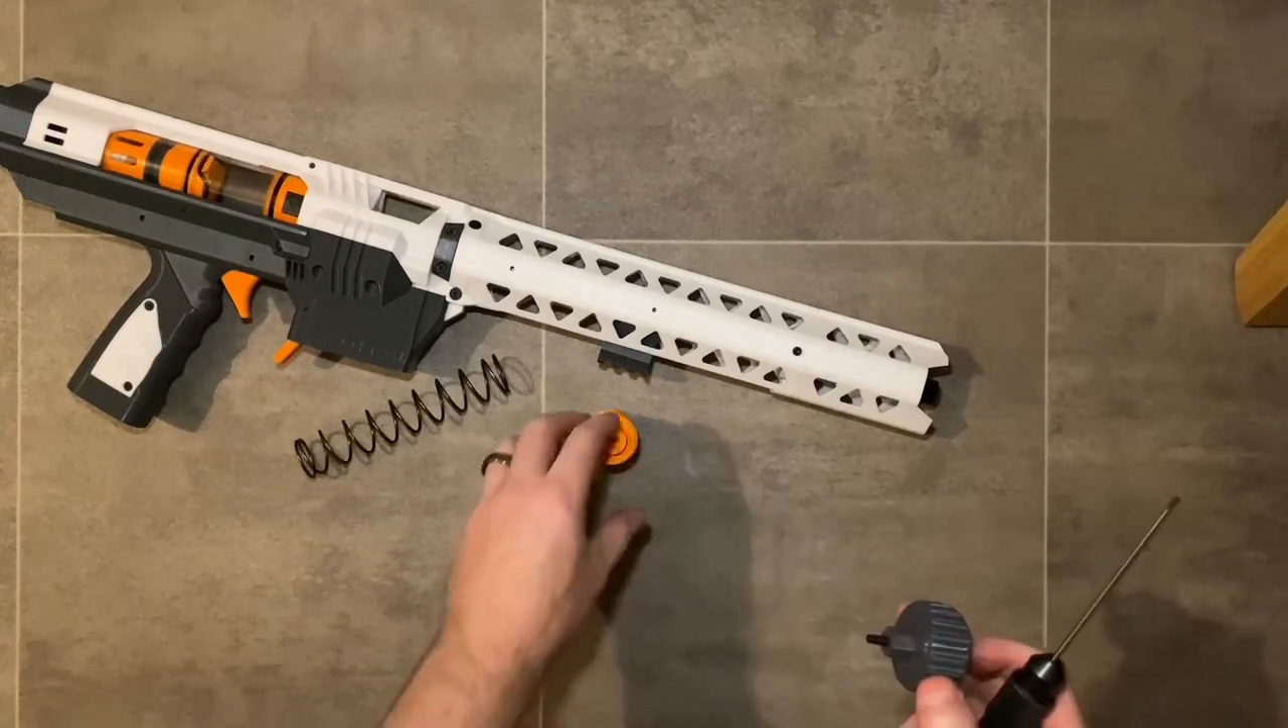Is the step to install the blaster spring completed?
No.